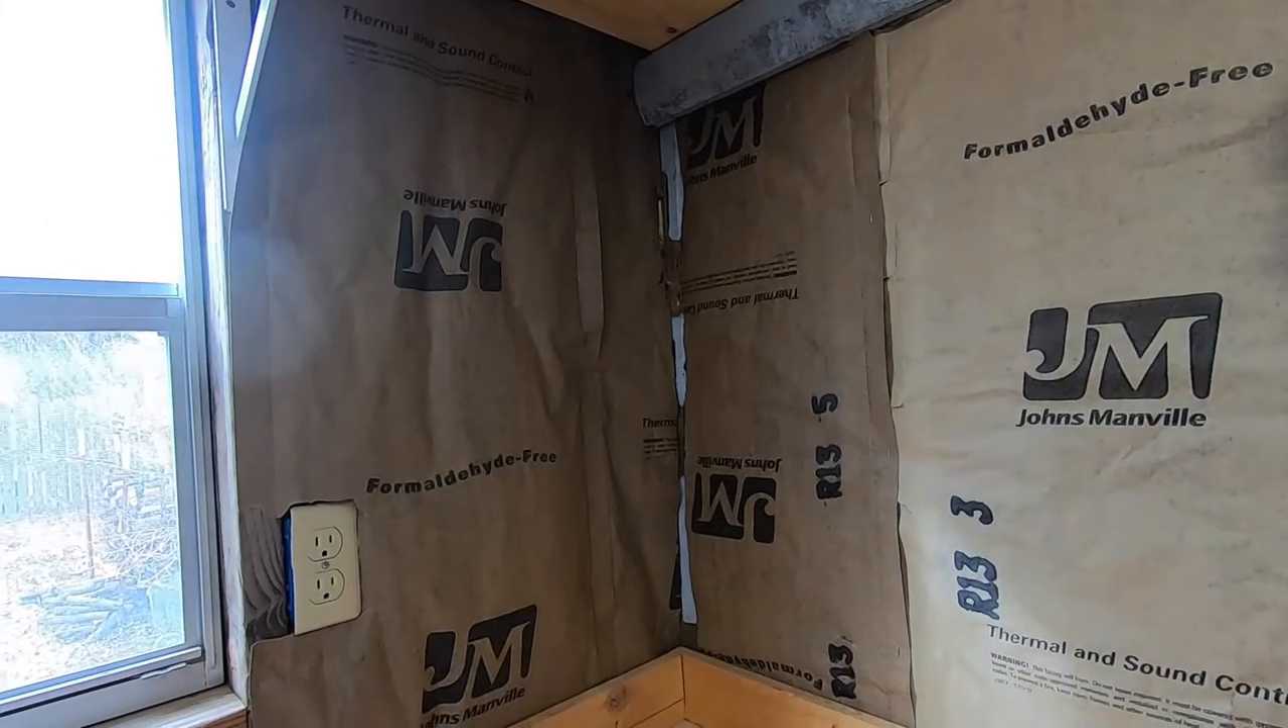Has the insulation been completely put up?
Yes.